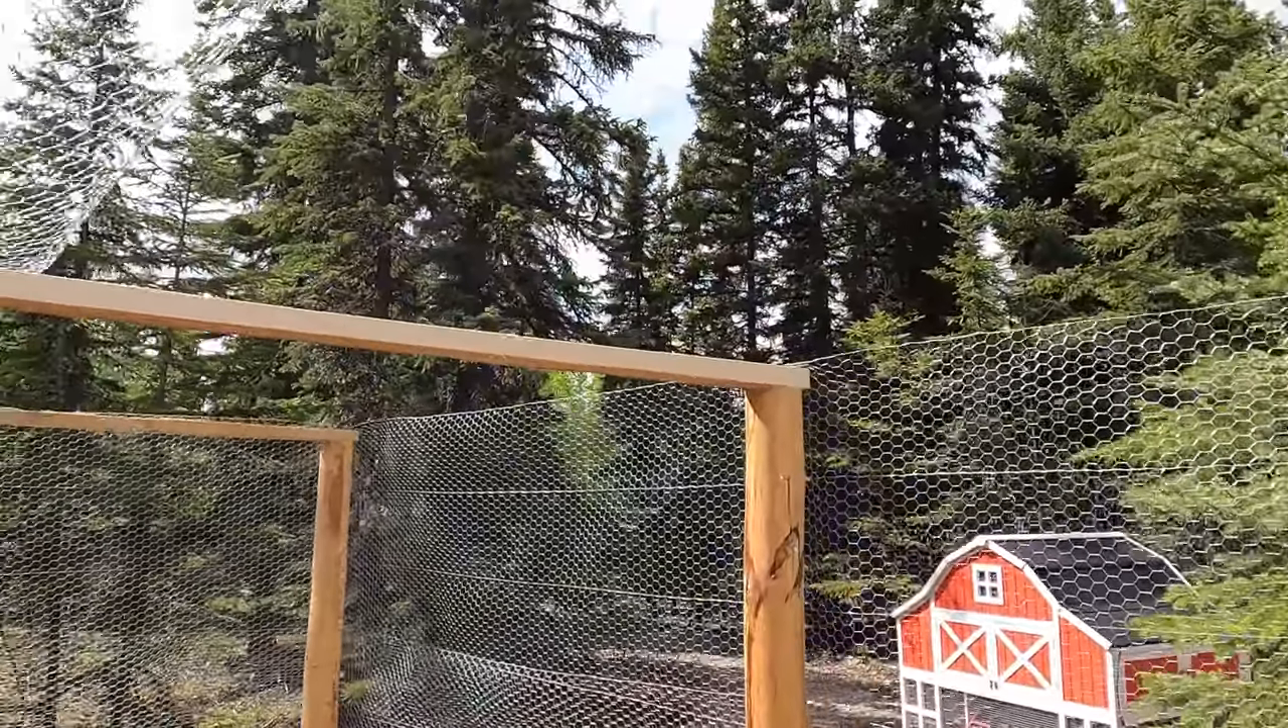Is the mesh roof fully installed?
No.